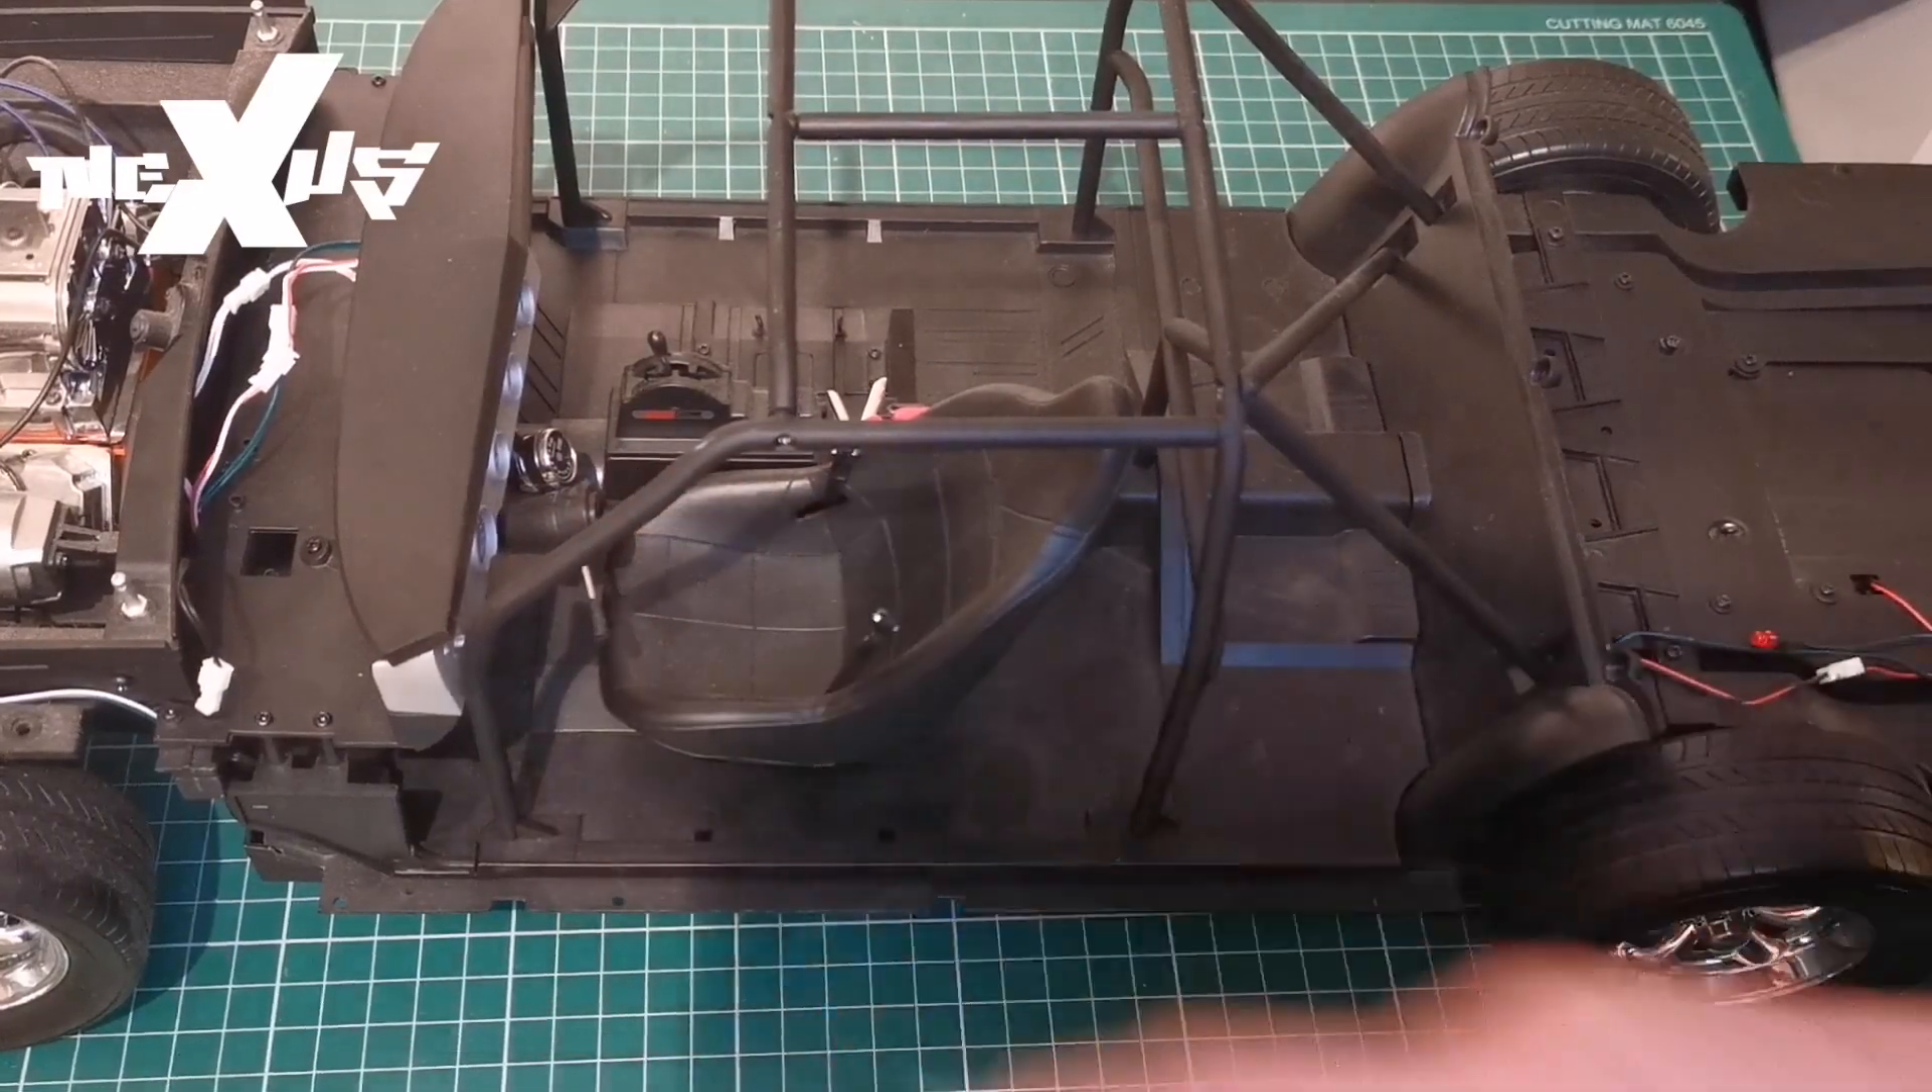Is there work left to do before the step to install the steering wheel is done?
Yes.